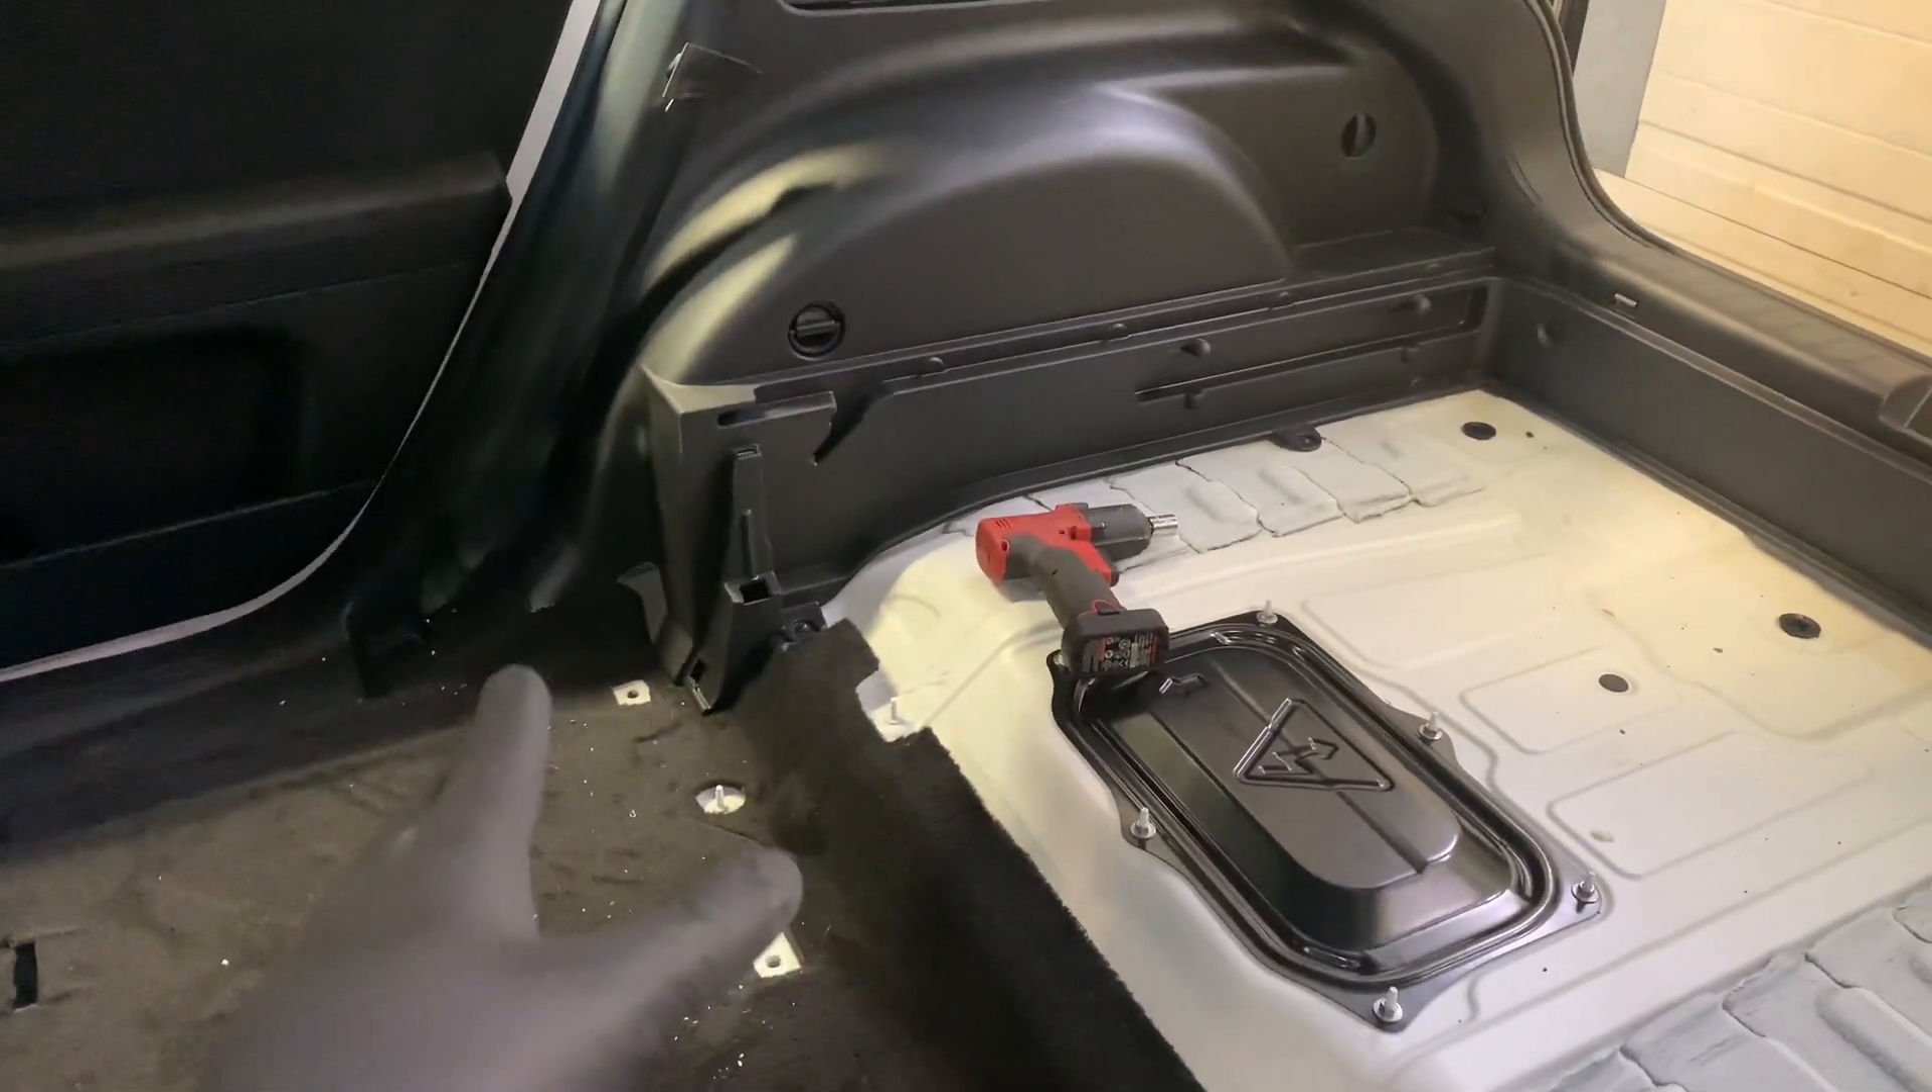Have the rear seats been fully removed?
Yes.